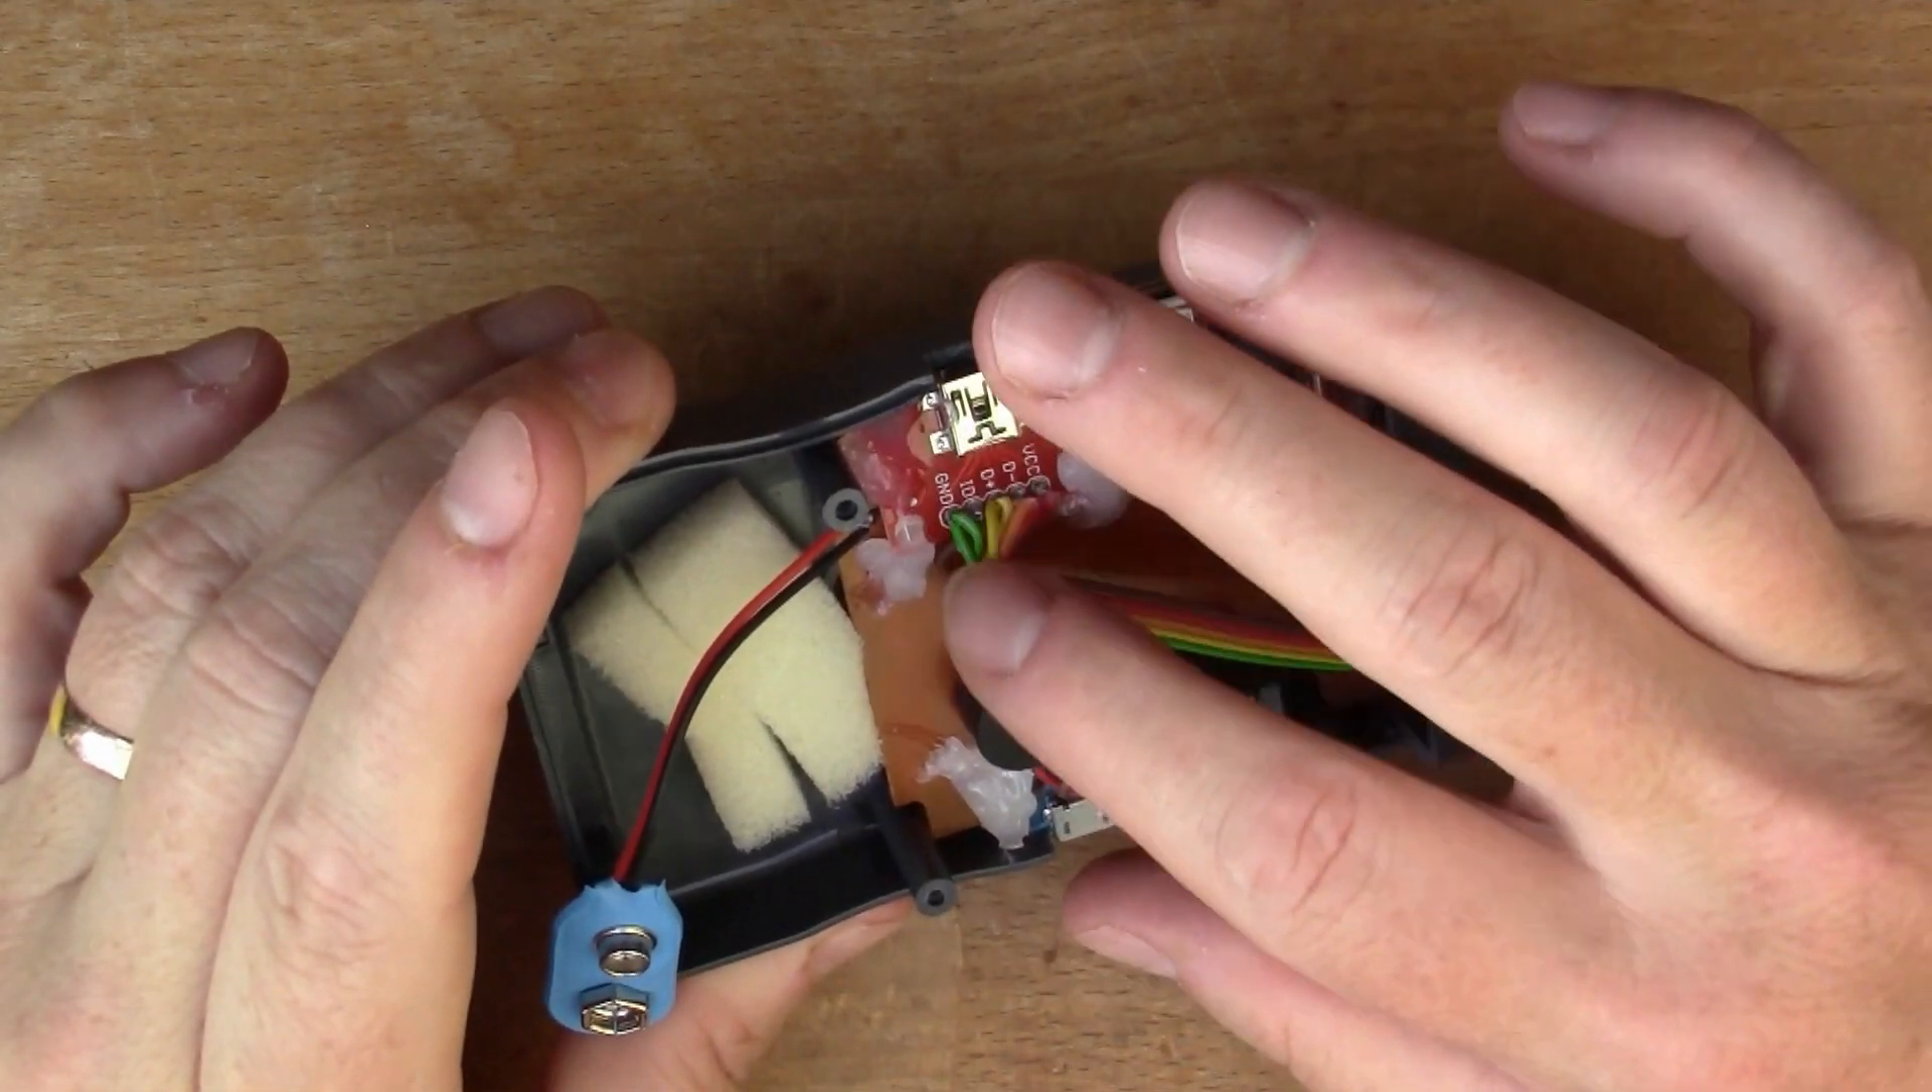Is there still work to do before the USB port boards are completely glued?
No.